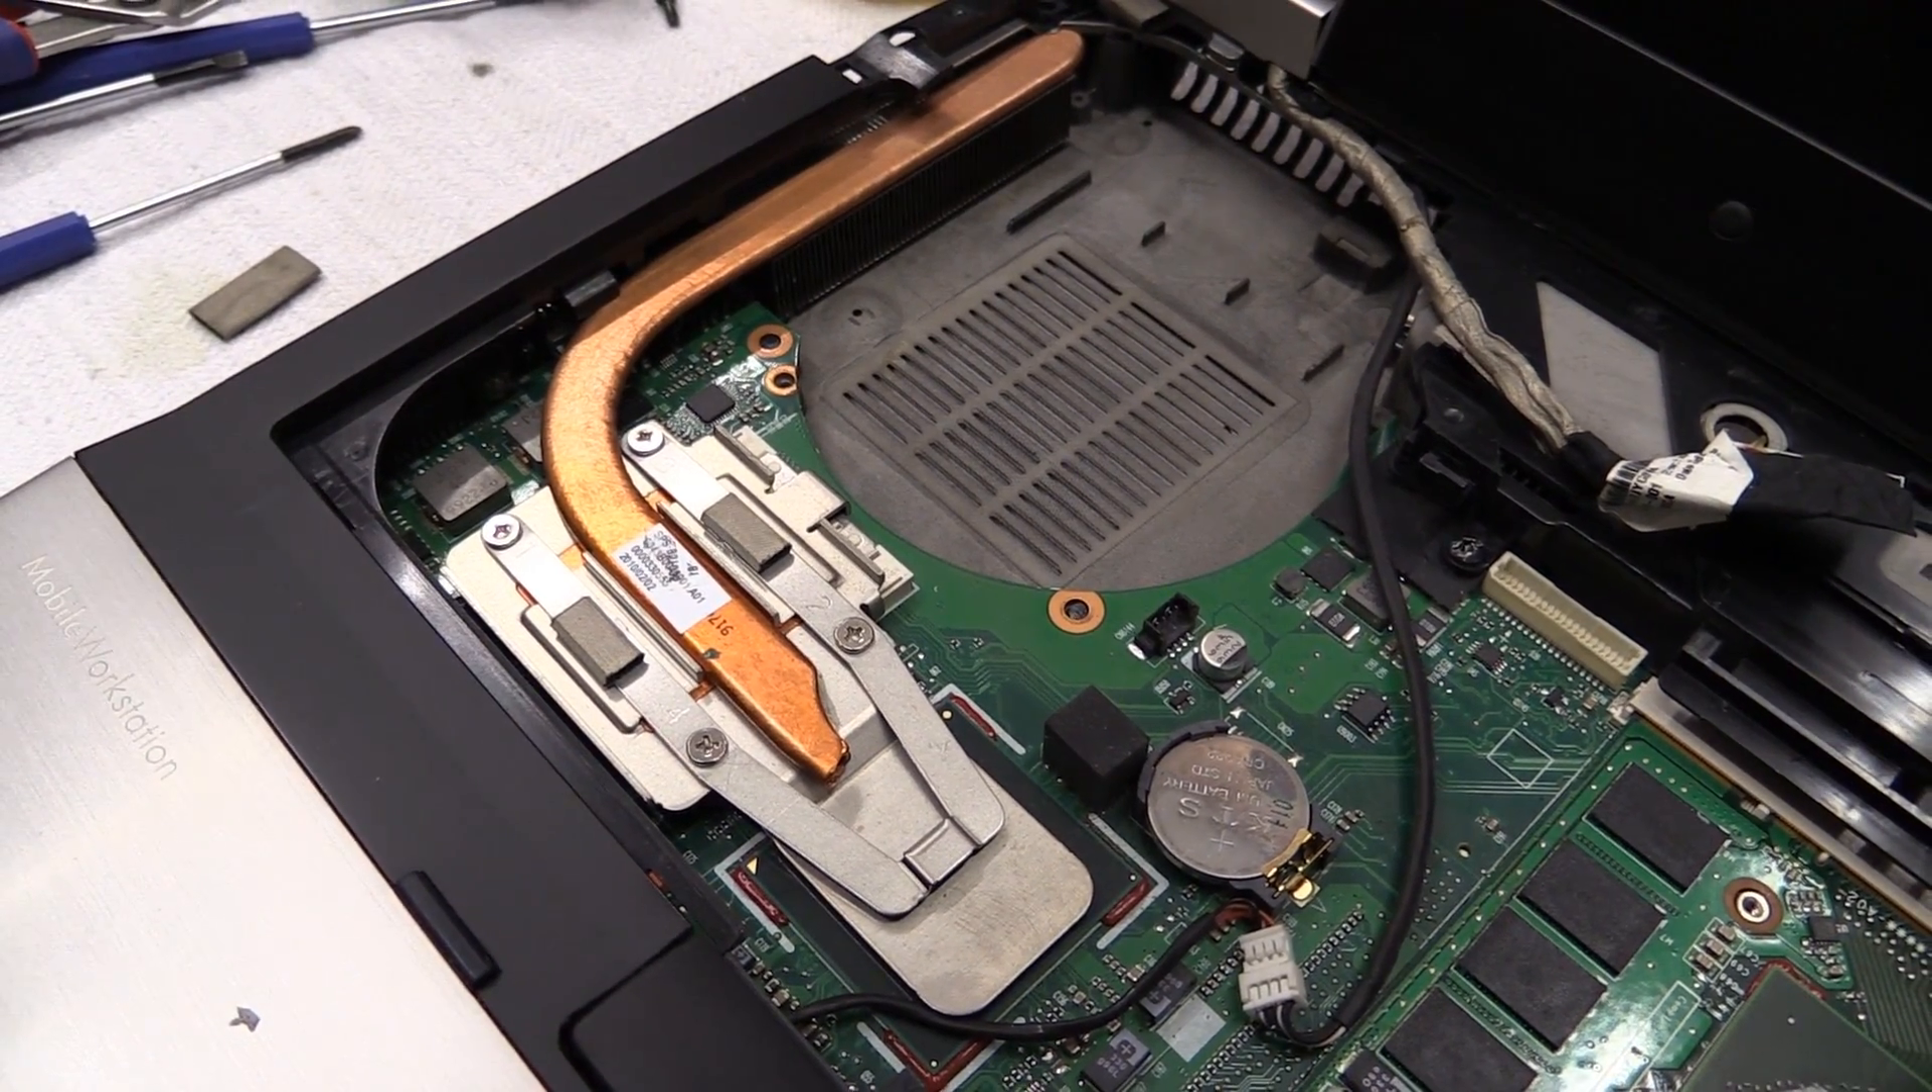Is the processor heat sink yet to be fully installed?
No.